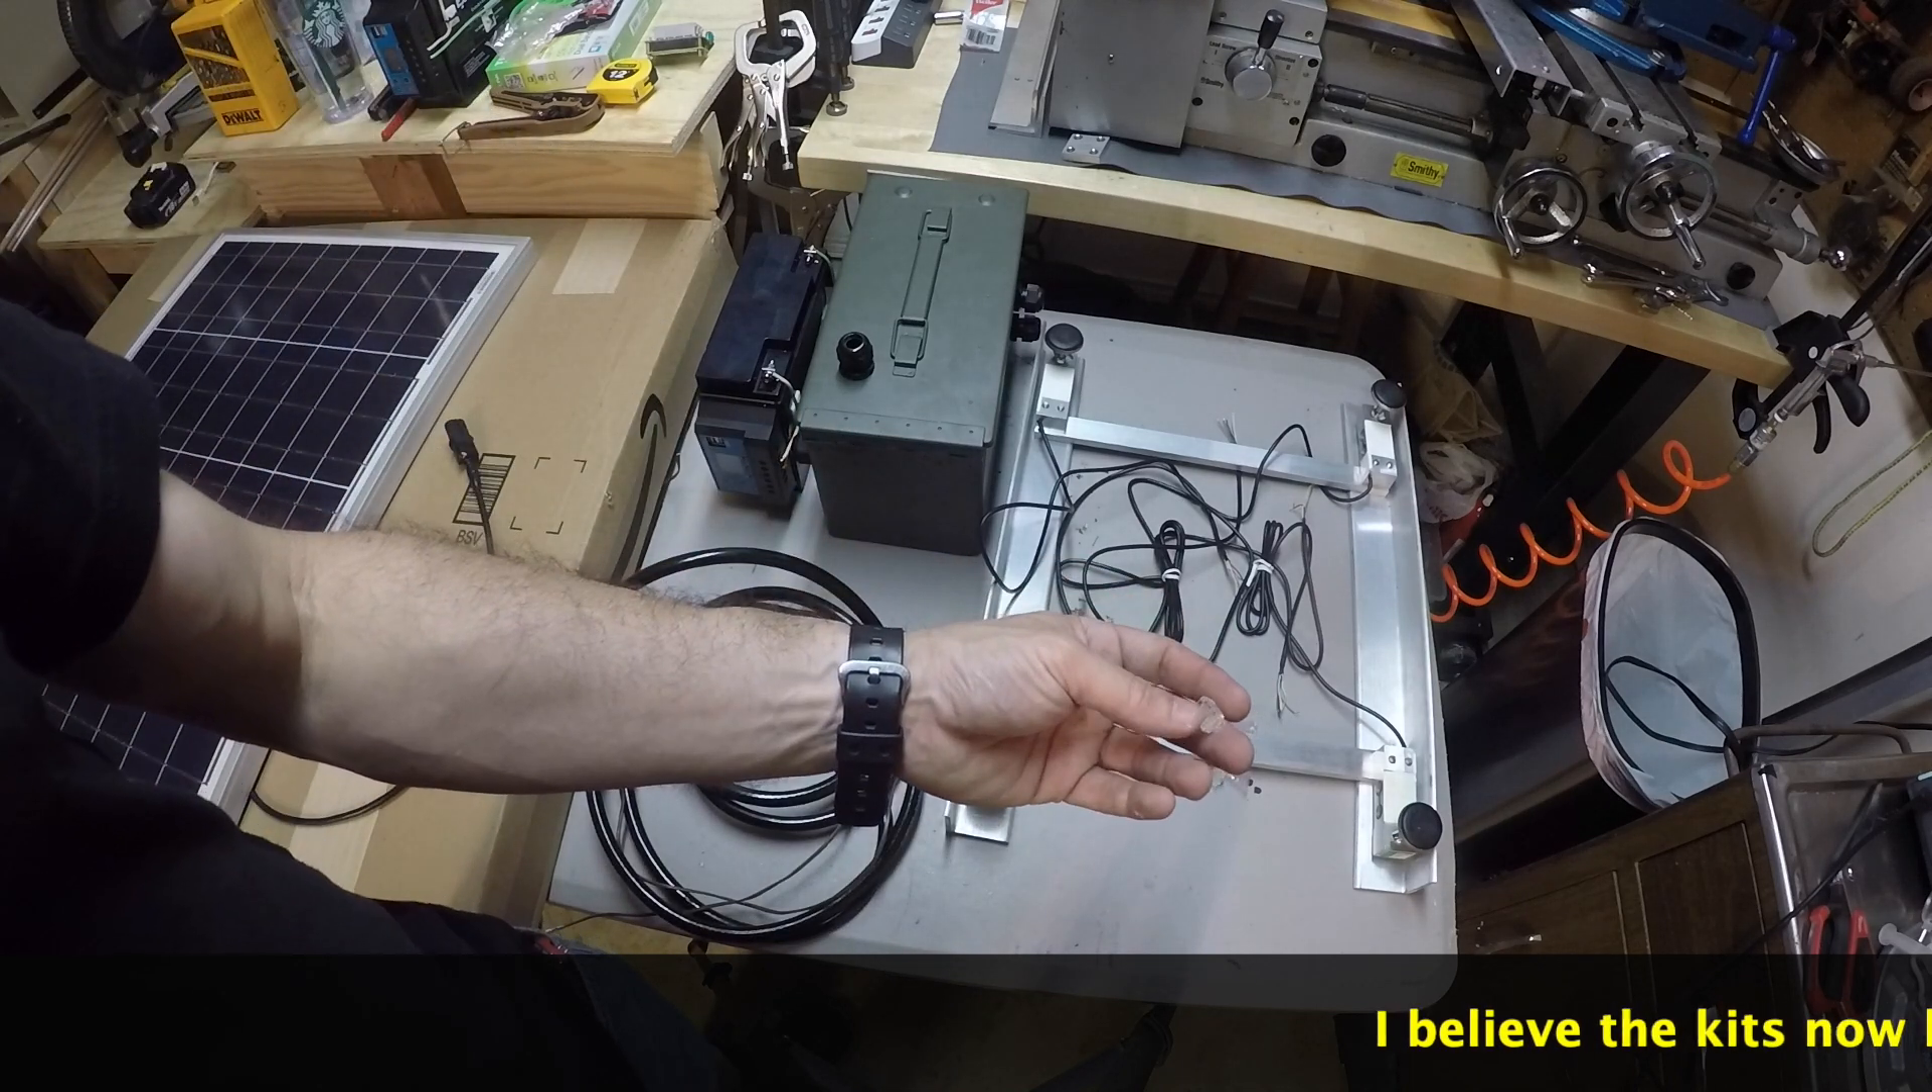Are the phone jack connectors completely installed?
No.